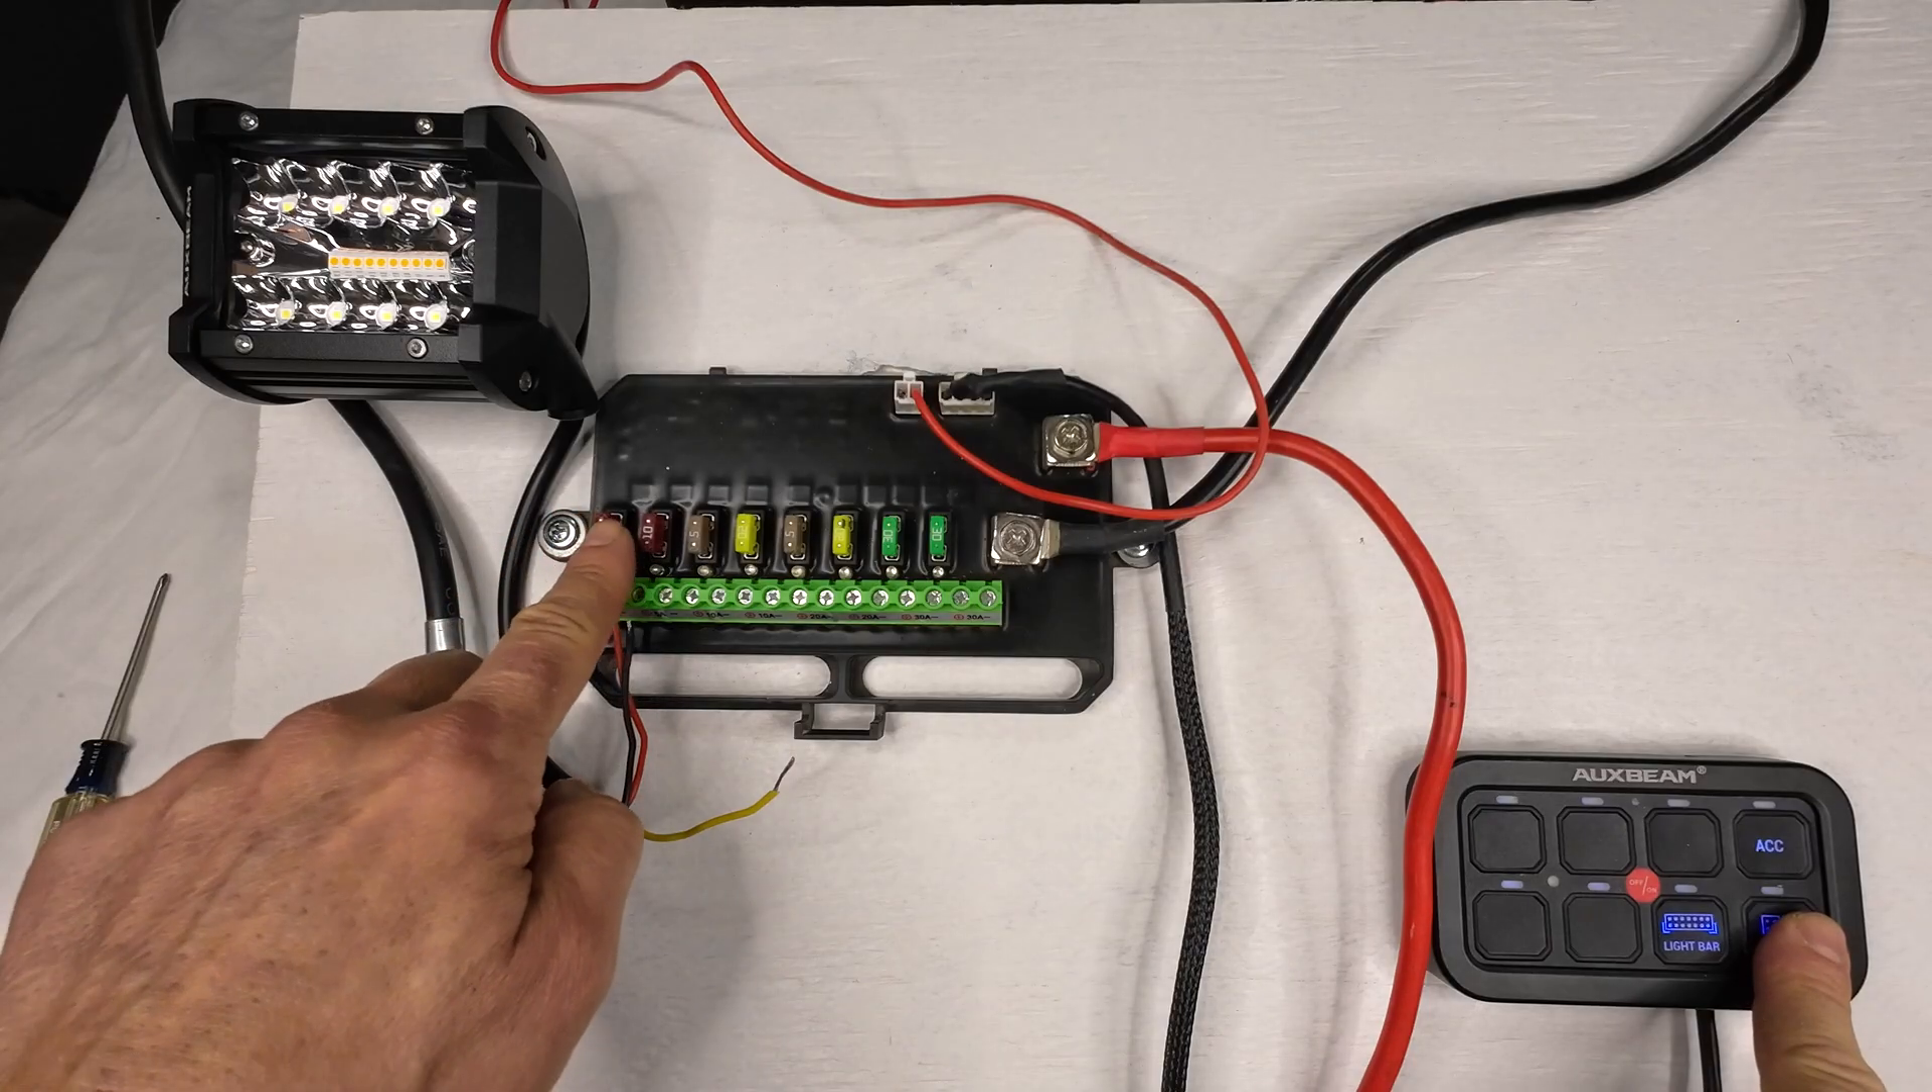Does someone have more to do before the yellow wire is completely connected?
Yes.